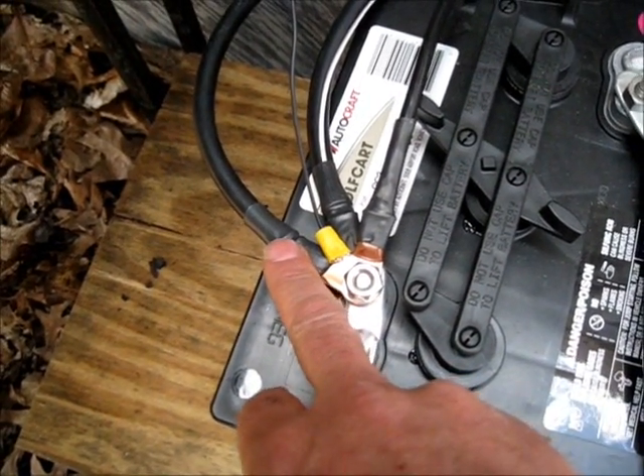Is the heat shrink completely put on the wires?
Yes.